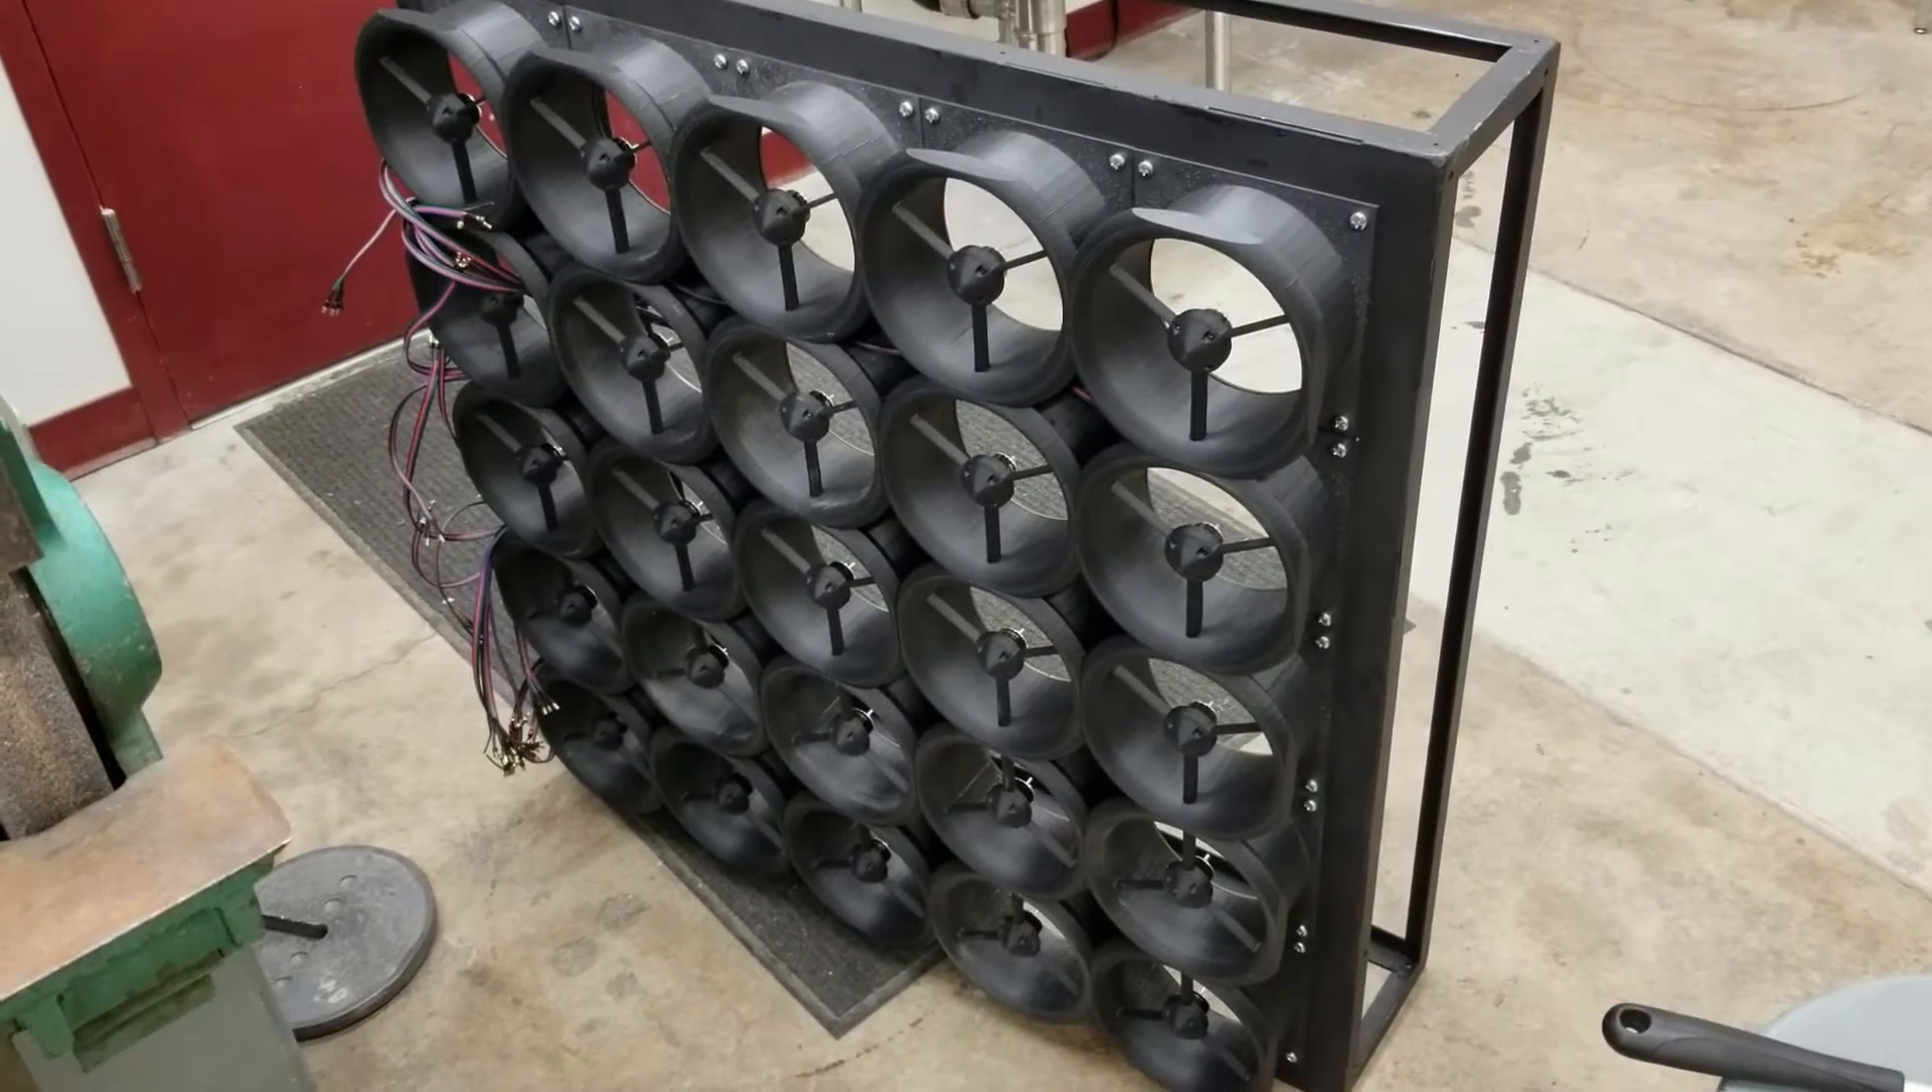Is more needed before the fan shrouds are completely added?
No.